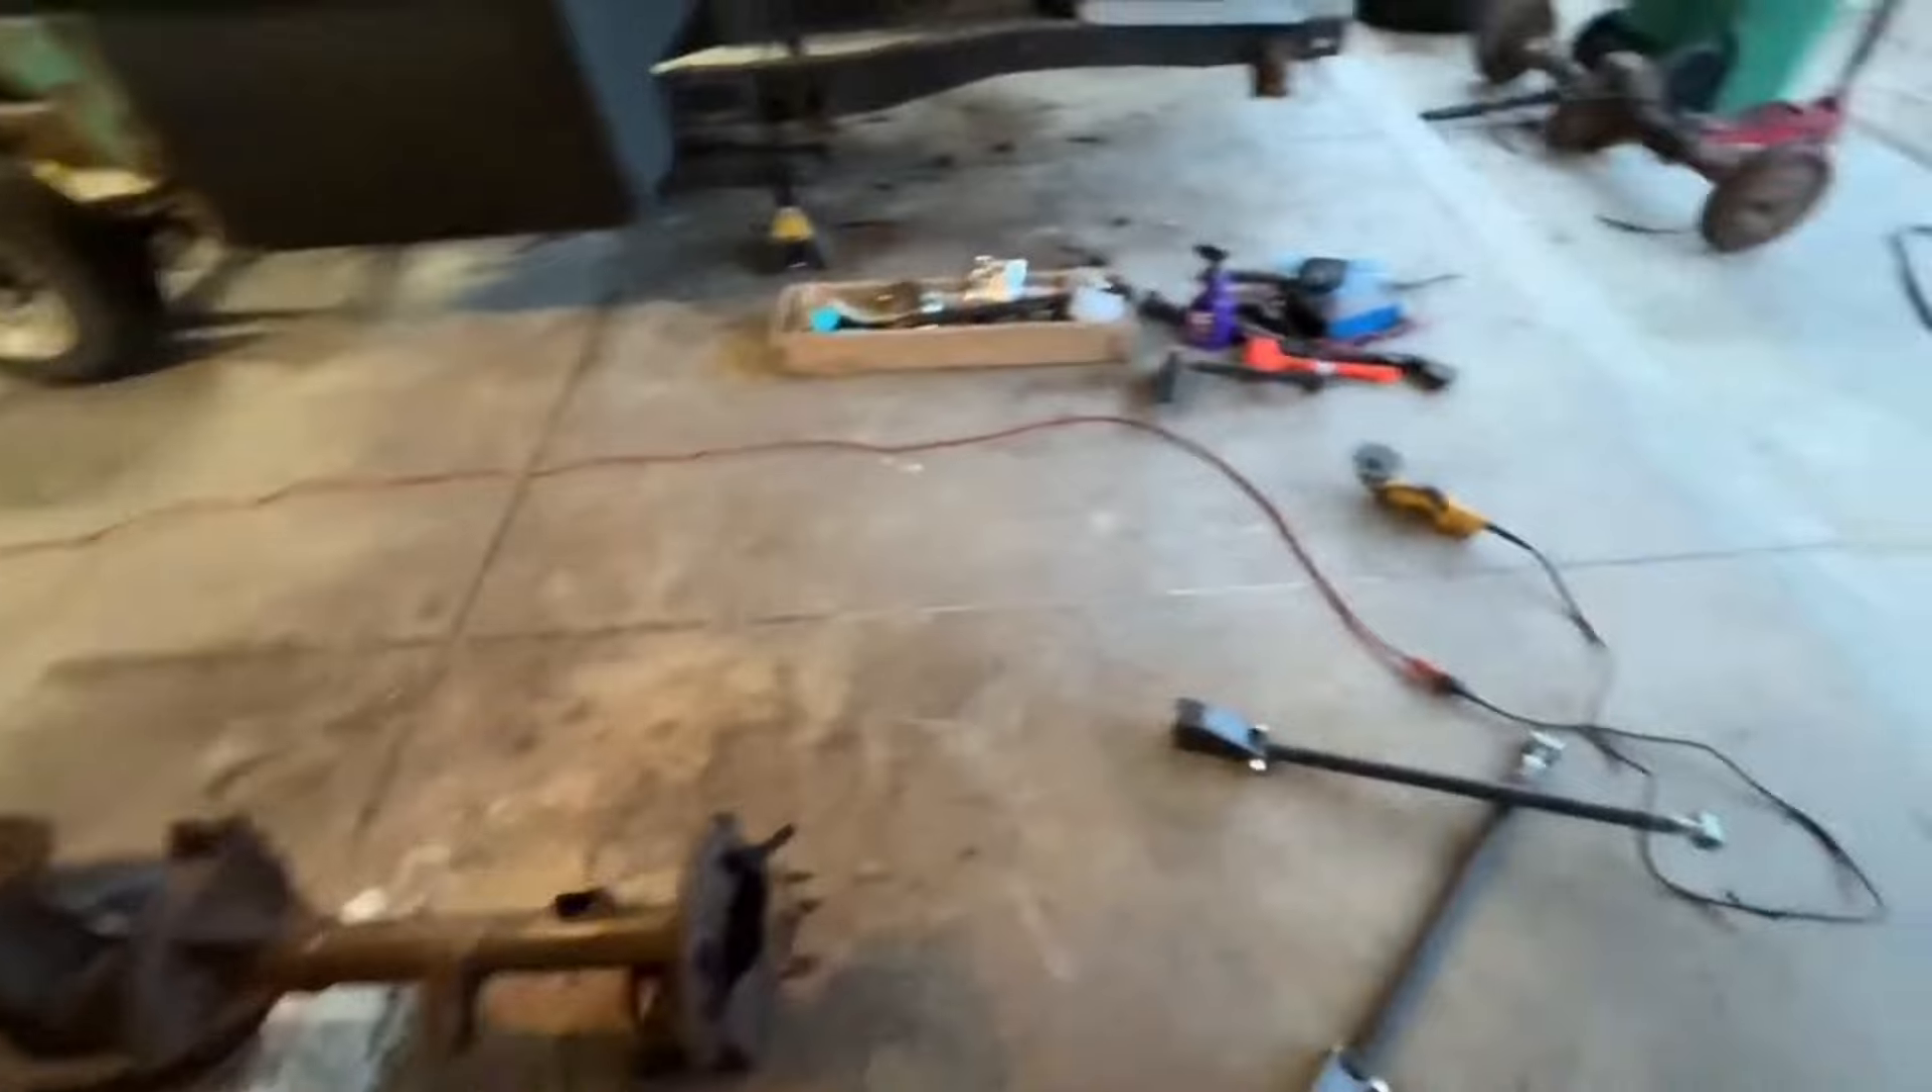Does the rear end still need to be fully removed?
No.